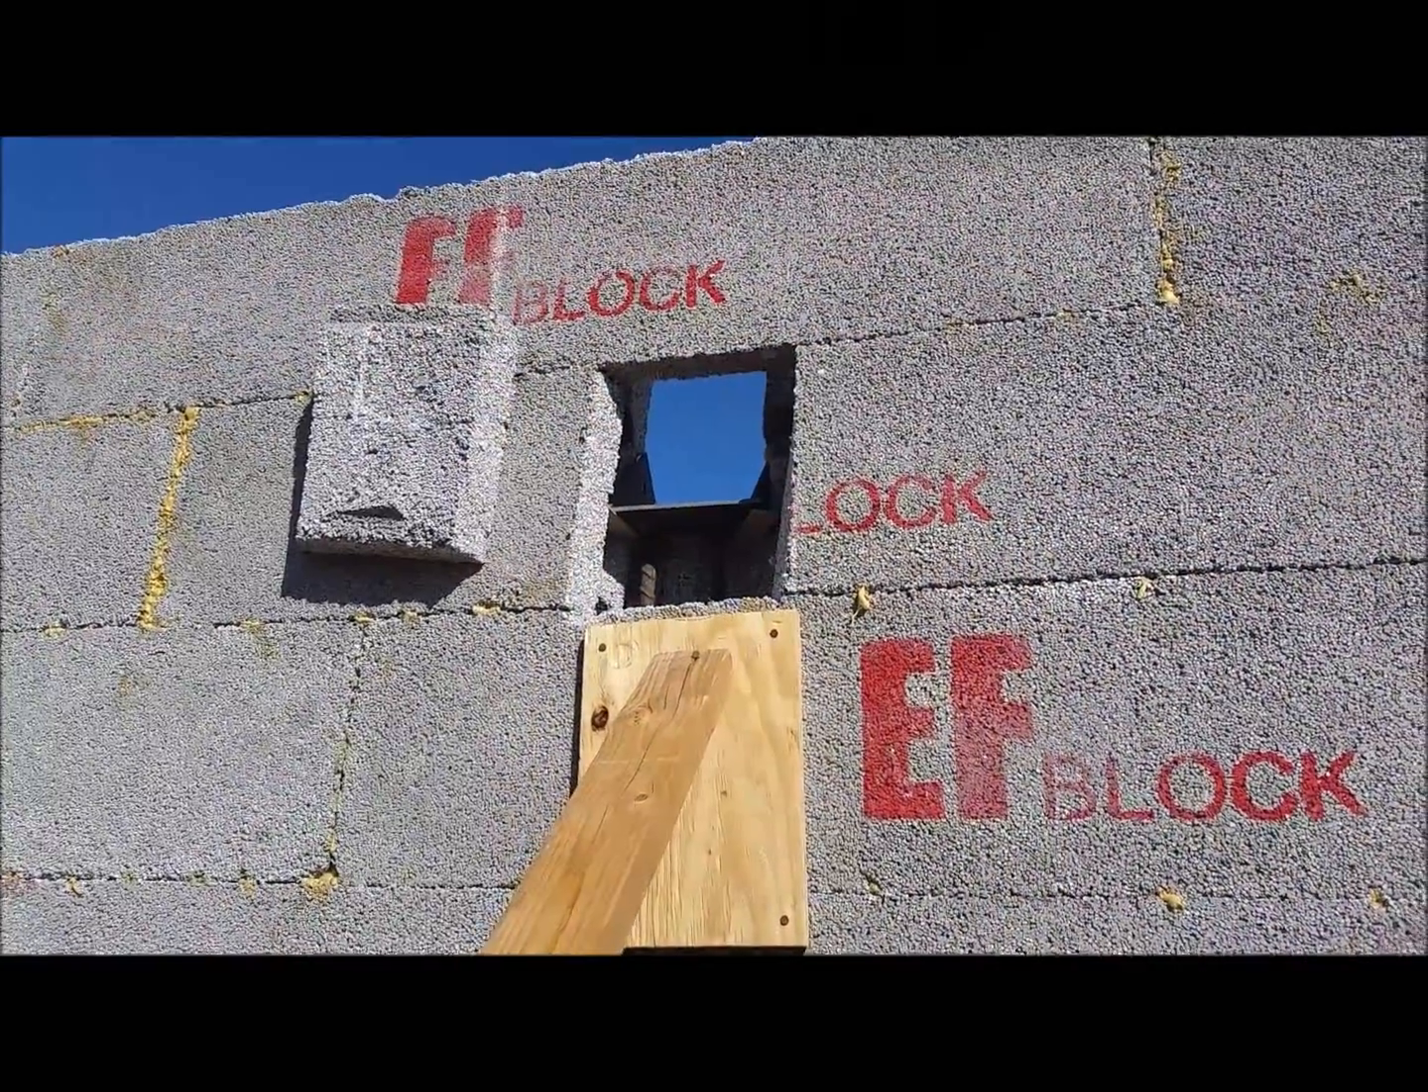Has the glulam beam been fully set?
No.